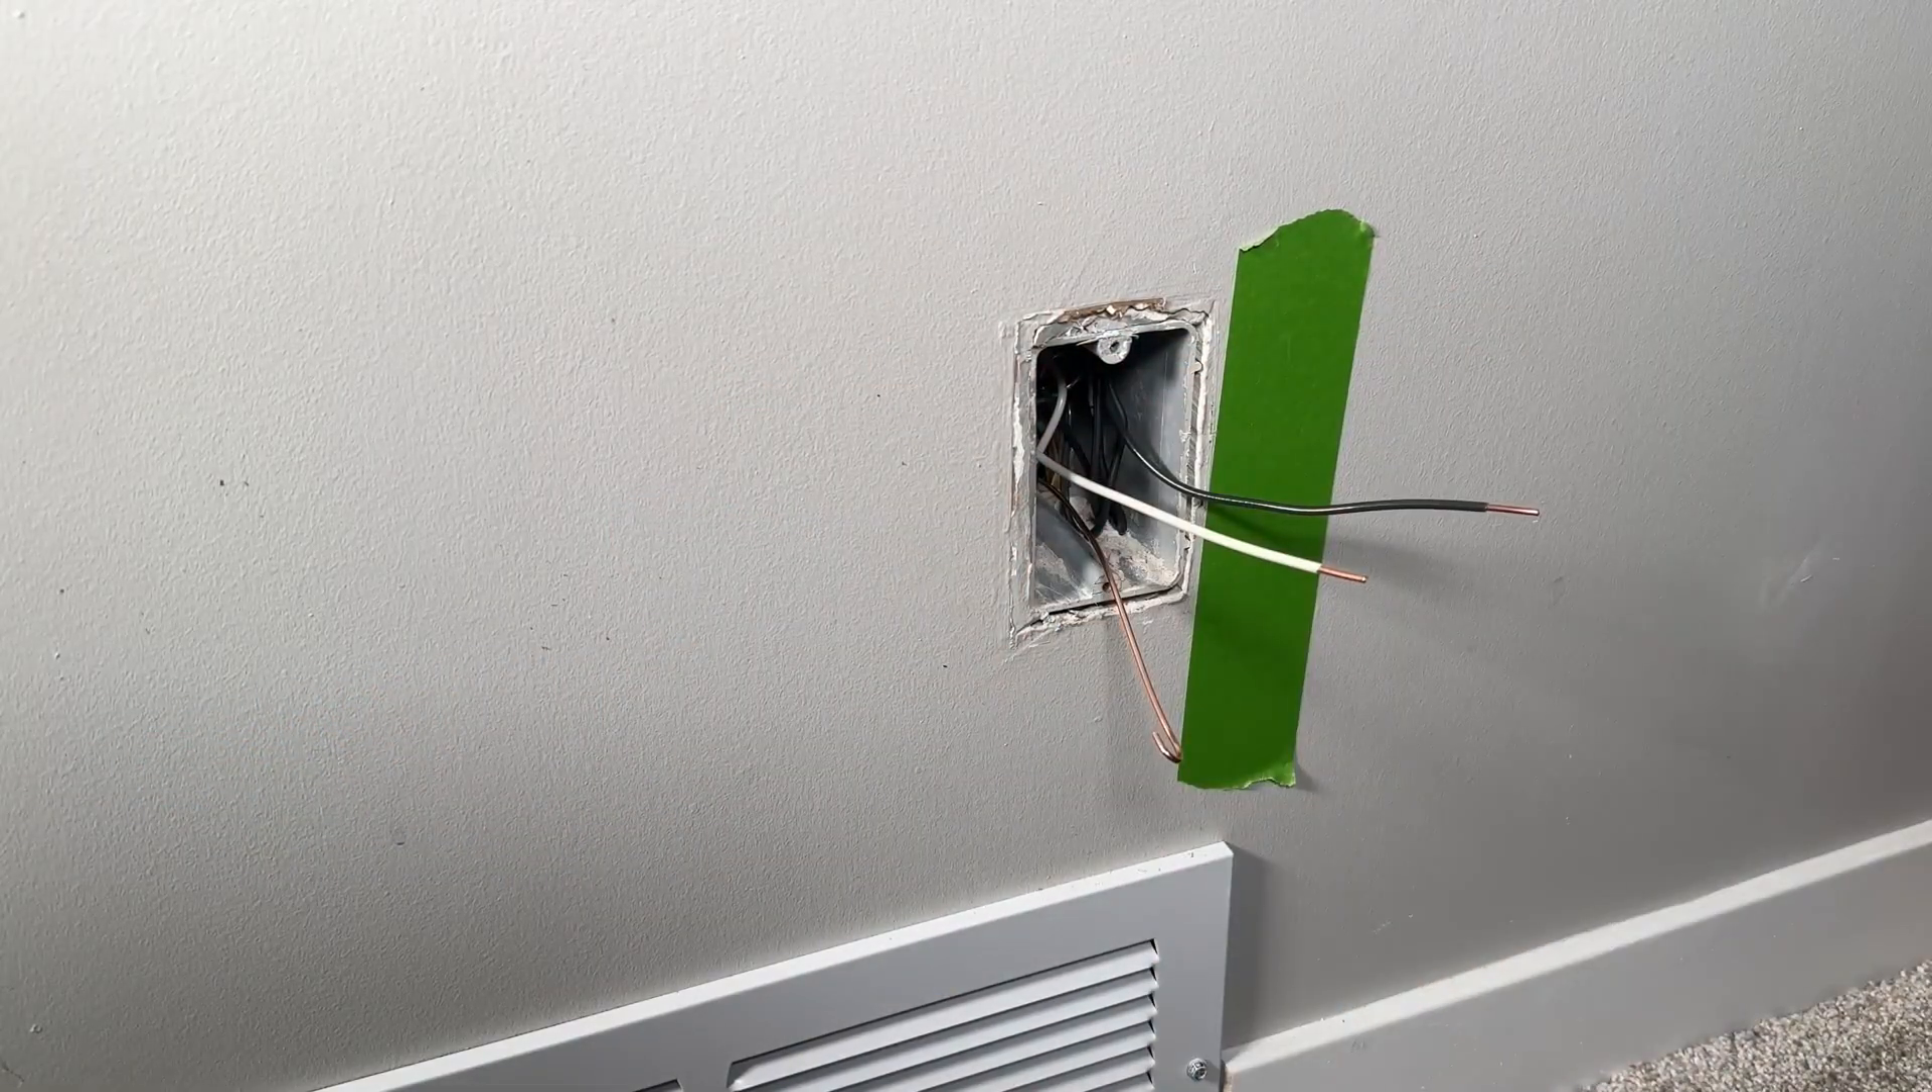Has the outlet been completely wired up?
No.